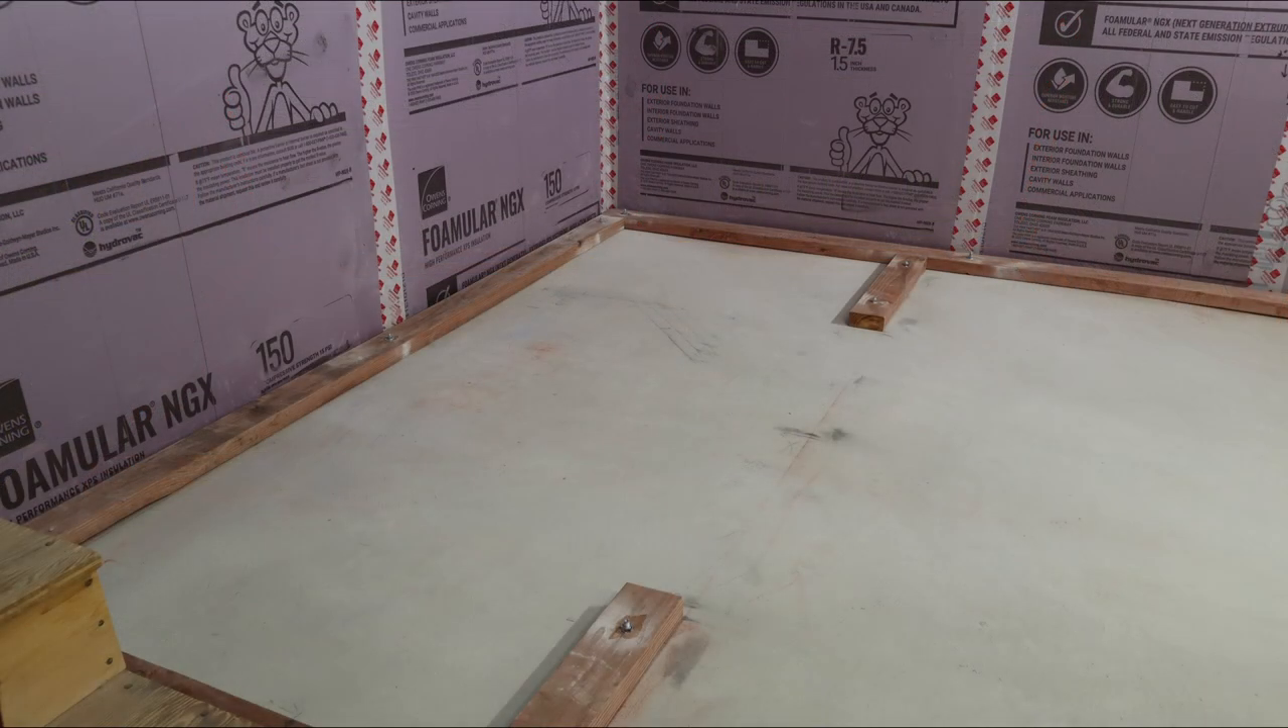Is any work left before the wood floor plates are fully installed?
No.